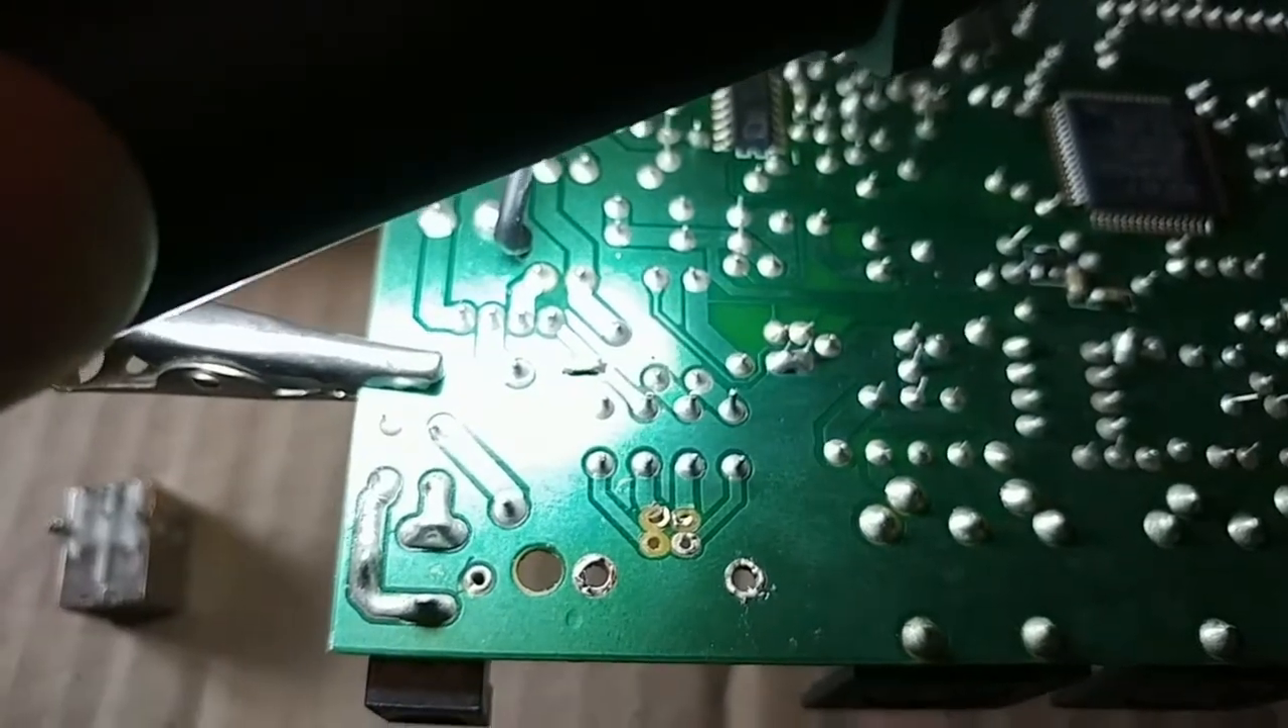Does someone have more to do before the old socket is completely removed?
No.